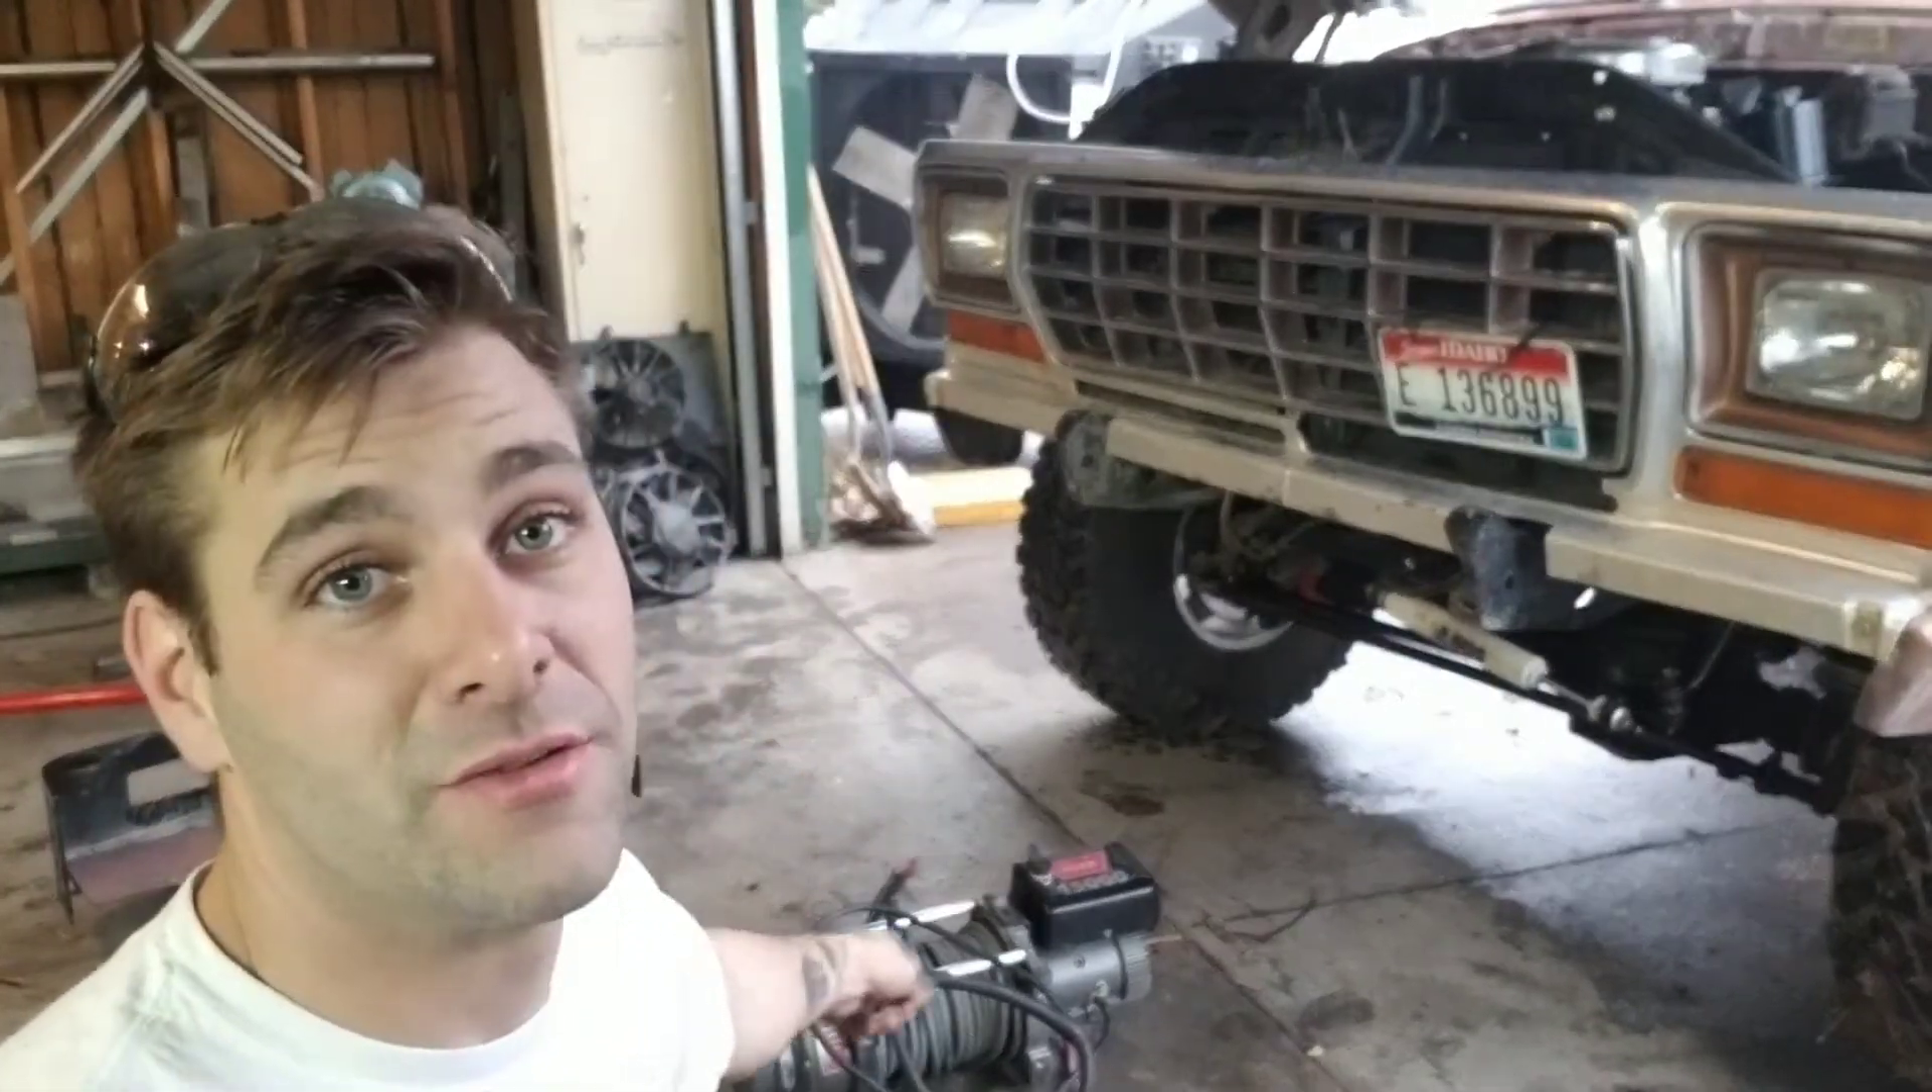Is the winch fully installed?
No.